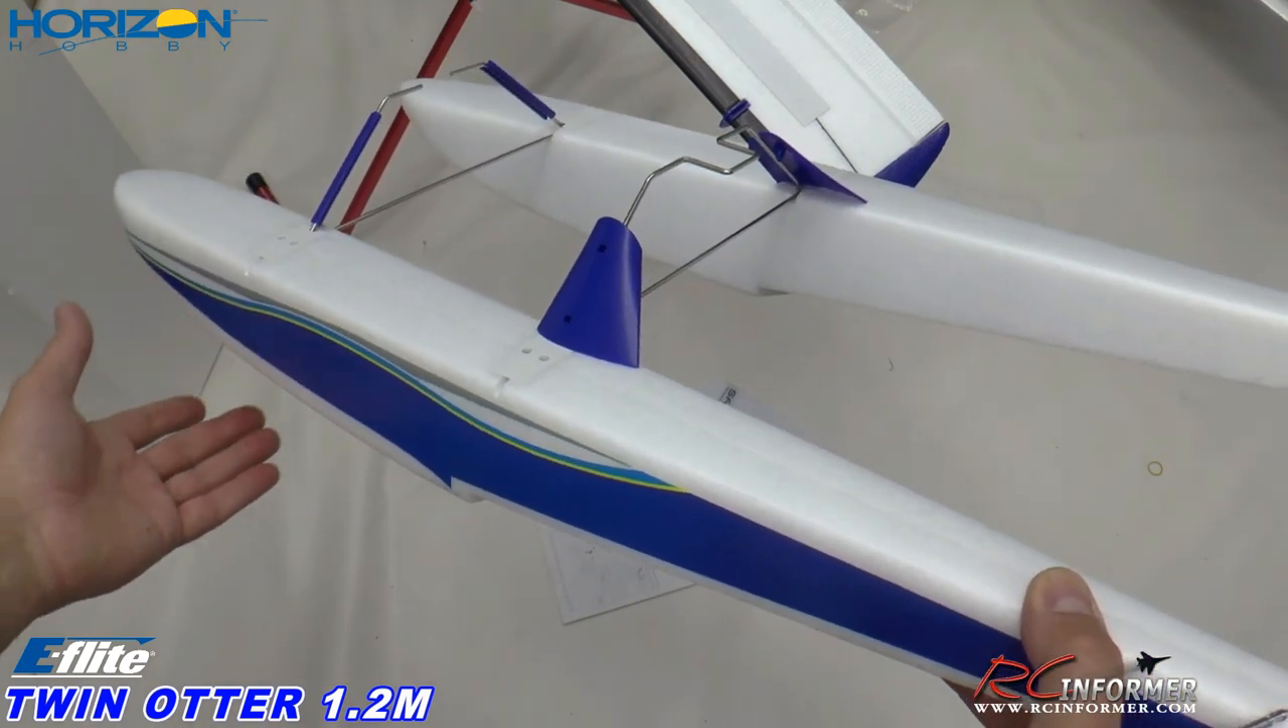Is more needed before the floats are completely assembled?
No.